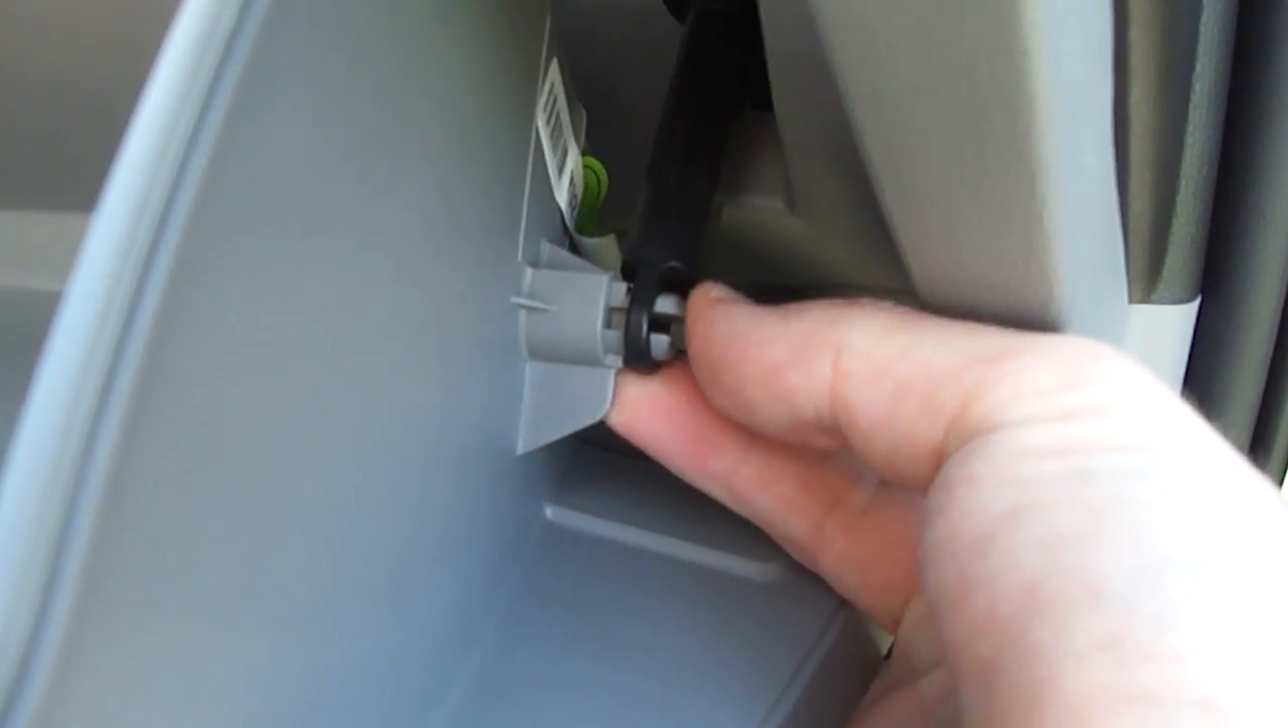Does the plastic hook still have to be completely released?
Yes.